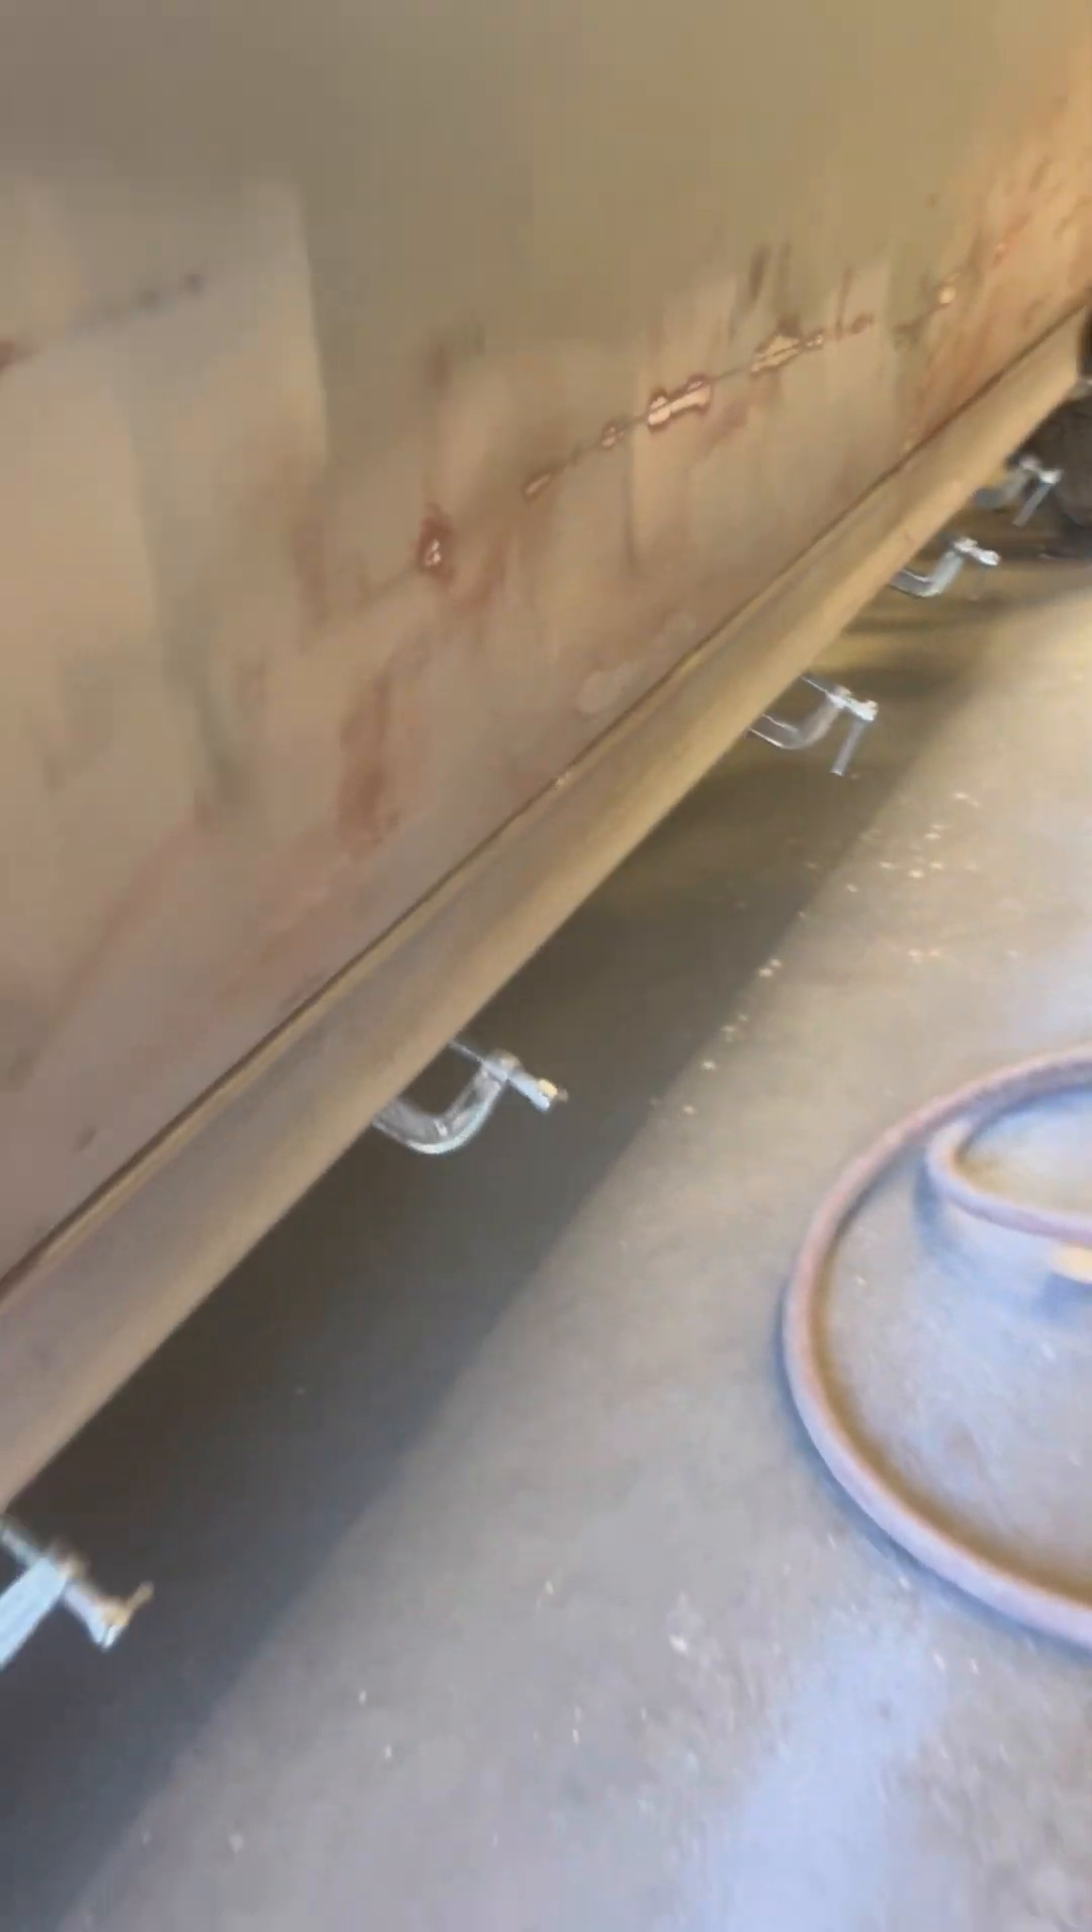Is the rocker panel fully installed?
No.